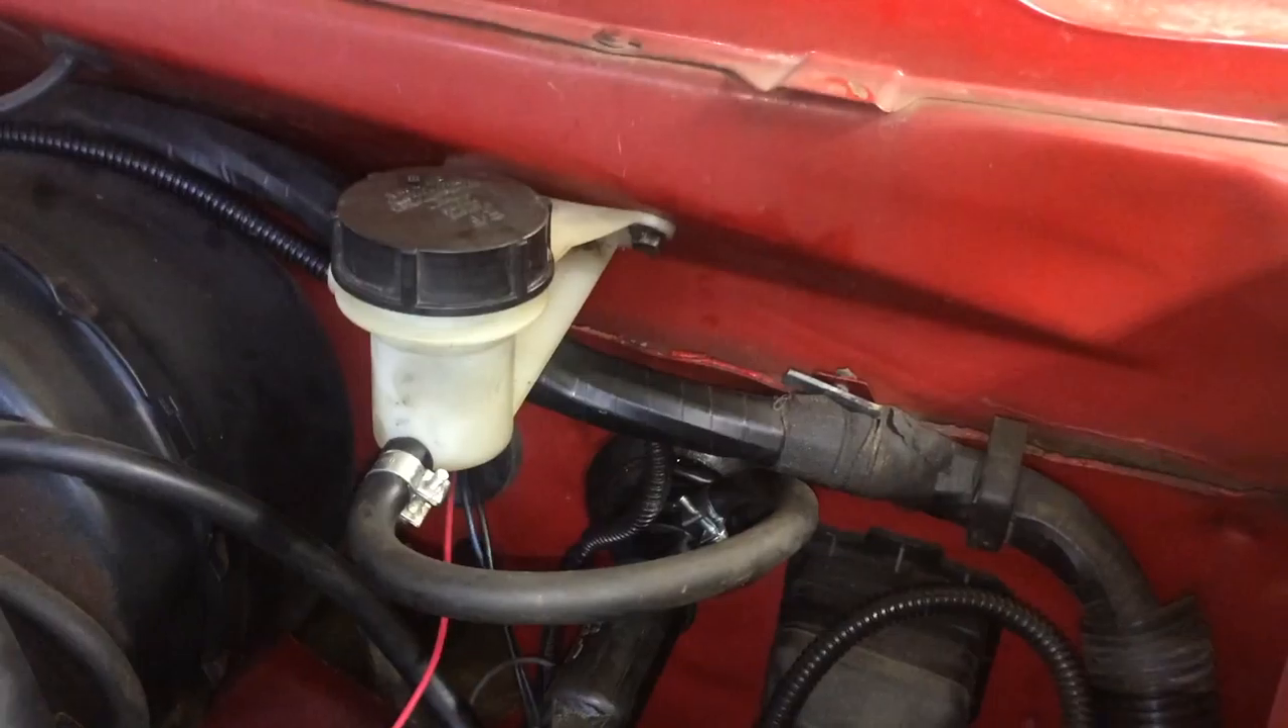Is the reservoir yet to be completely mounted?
No.